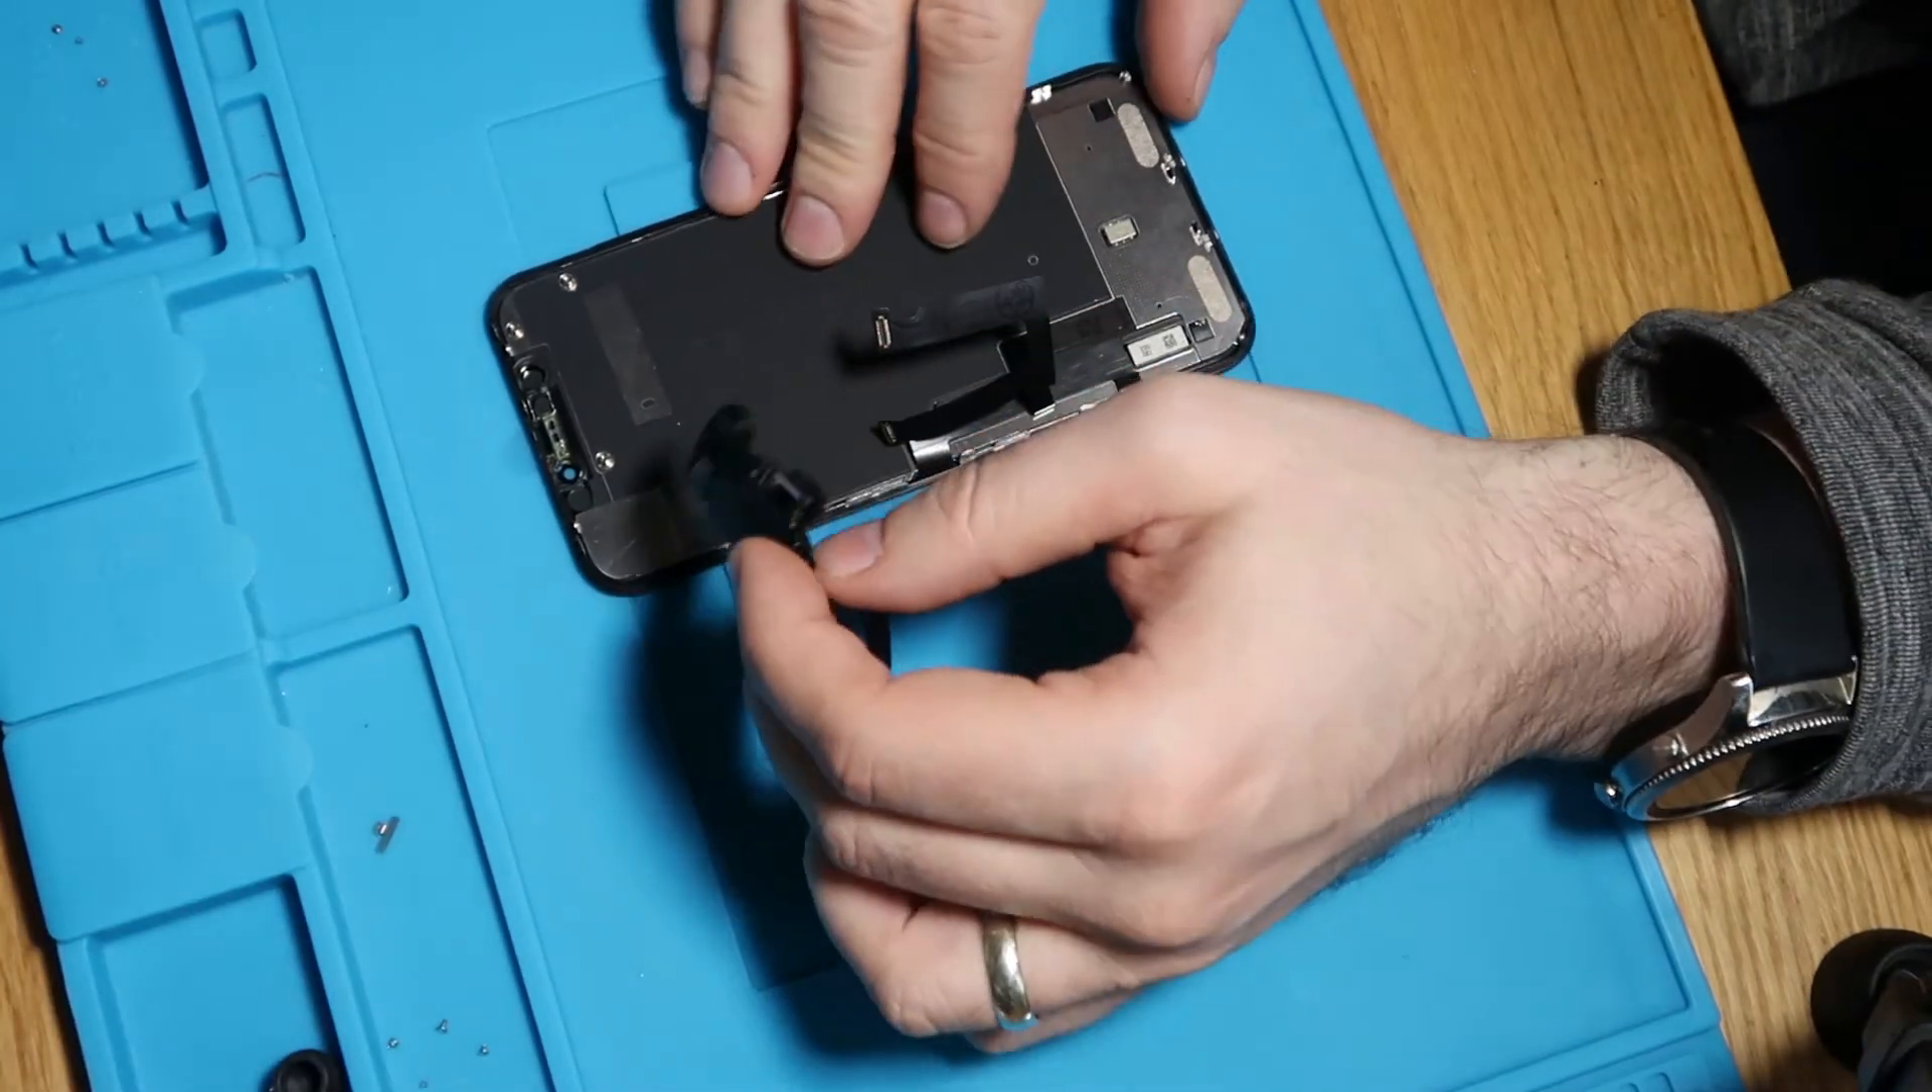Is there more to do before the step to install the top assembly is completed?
Yes.